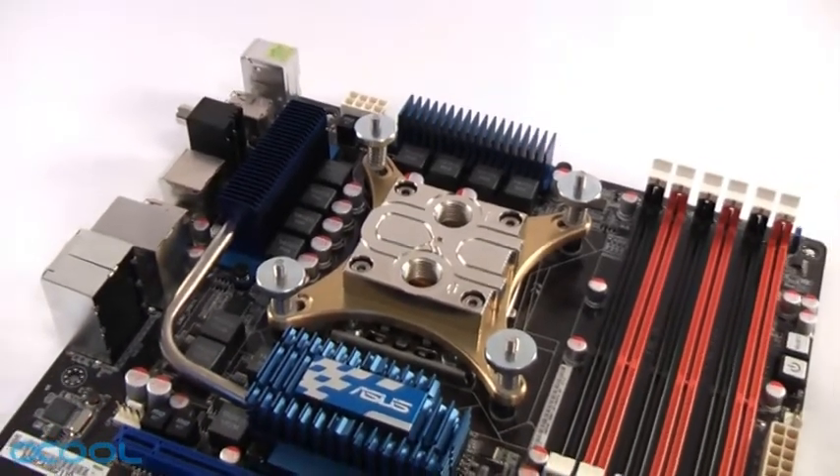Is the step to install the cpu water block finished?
Yes.